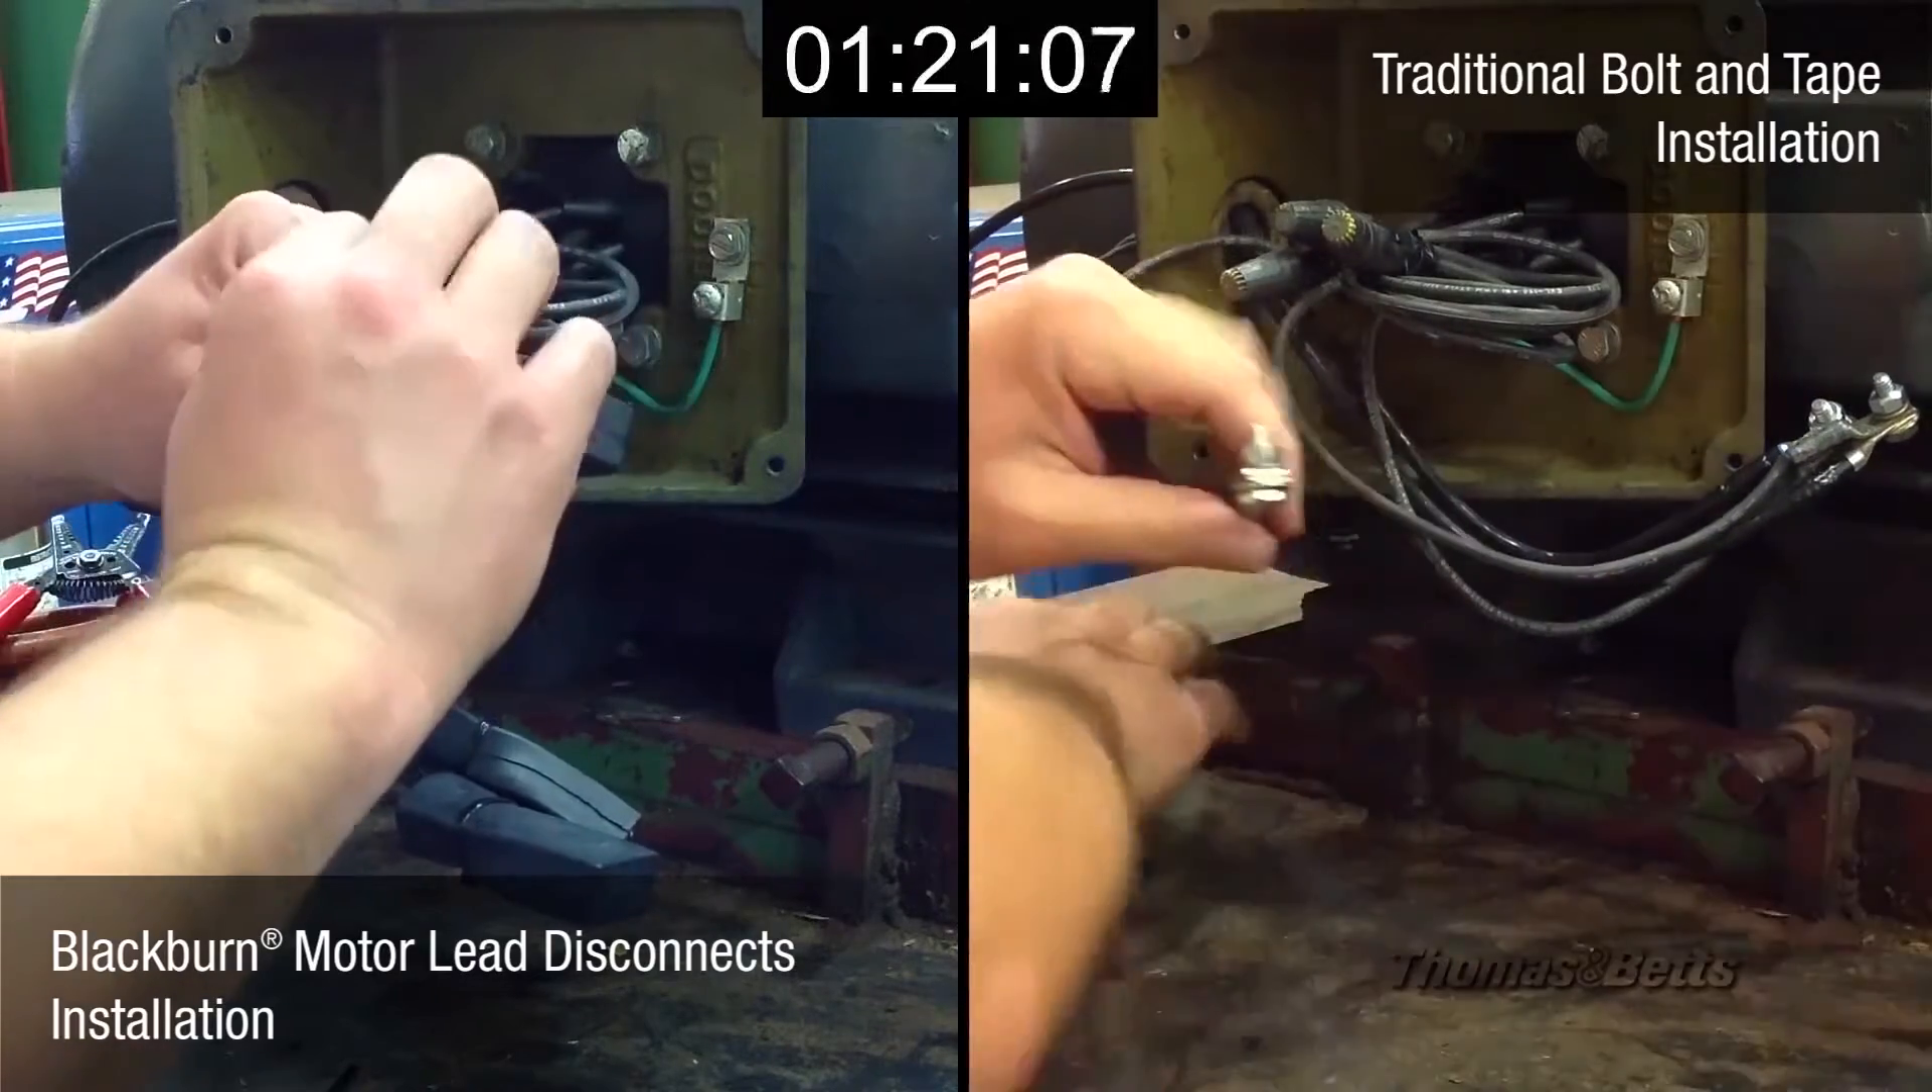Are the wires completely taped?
No.